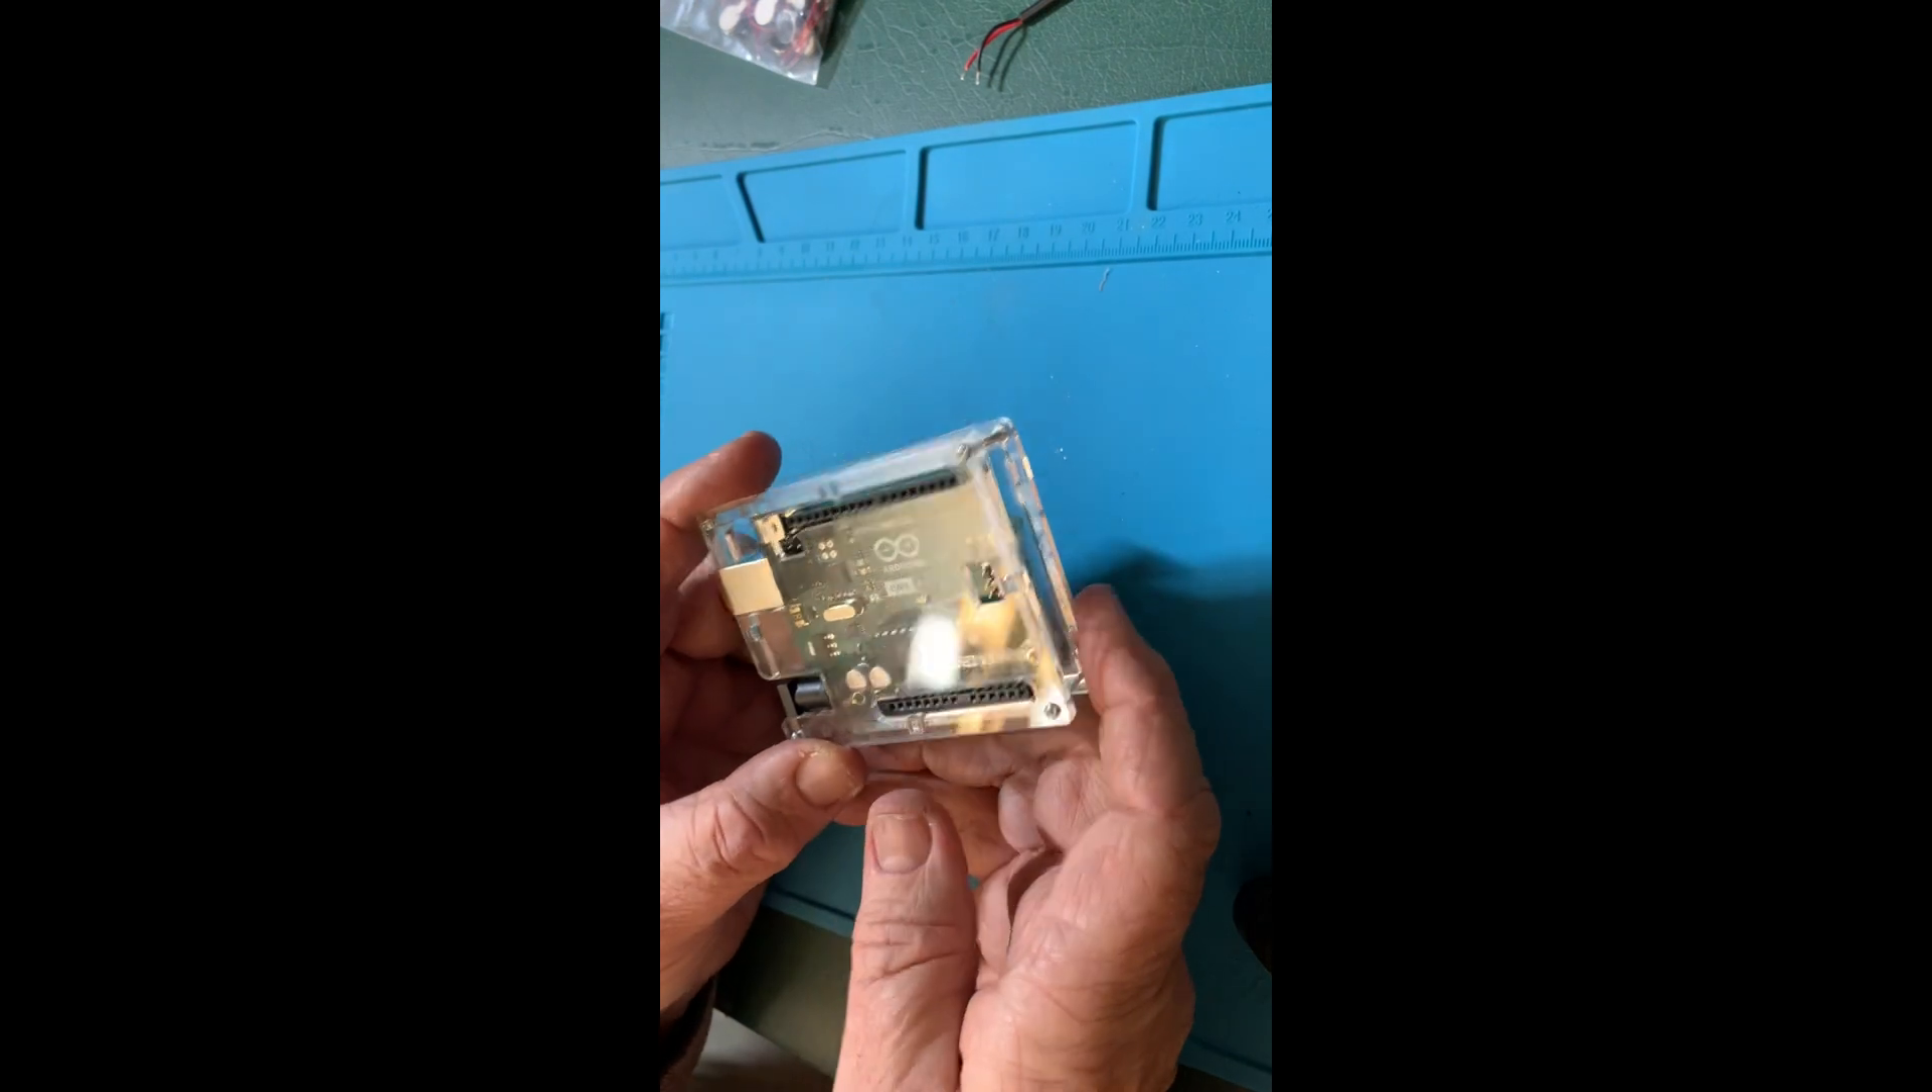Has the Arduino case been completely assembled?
Yes.